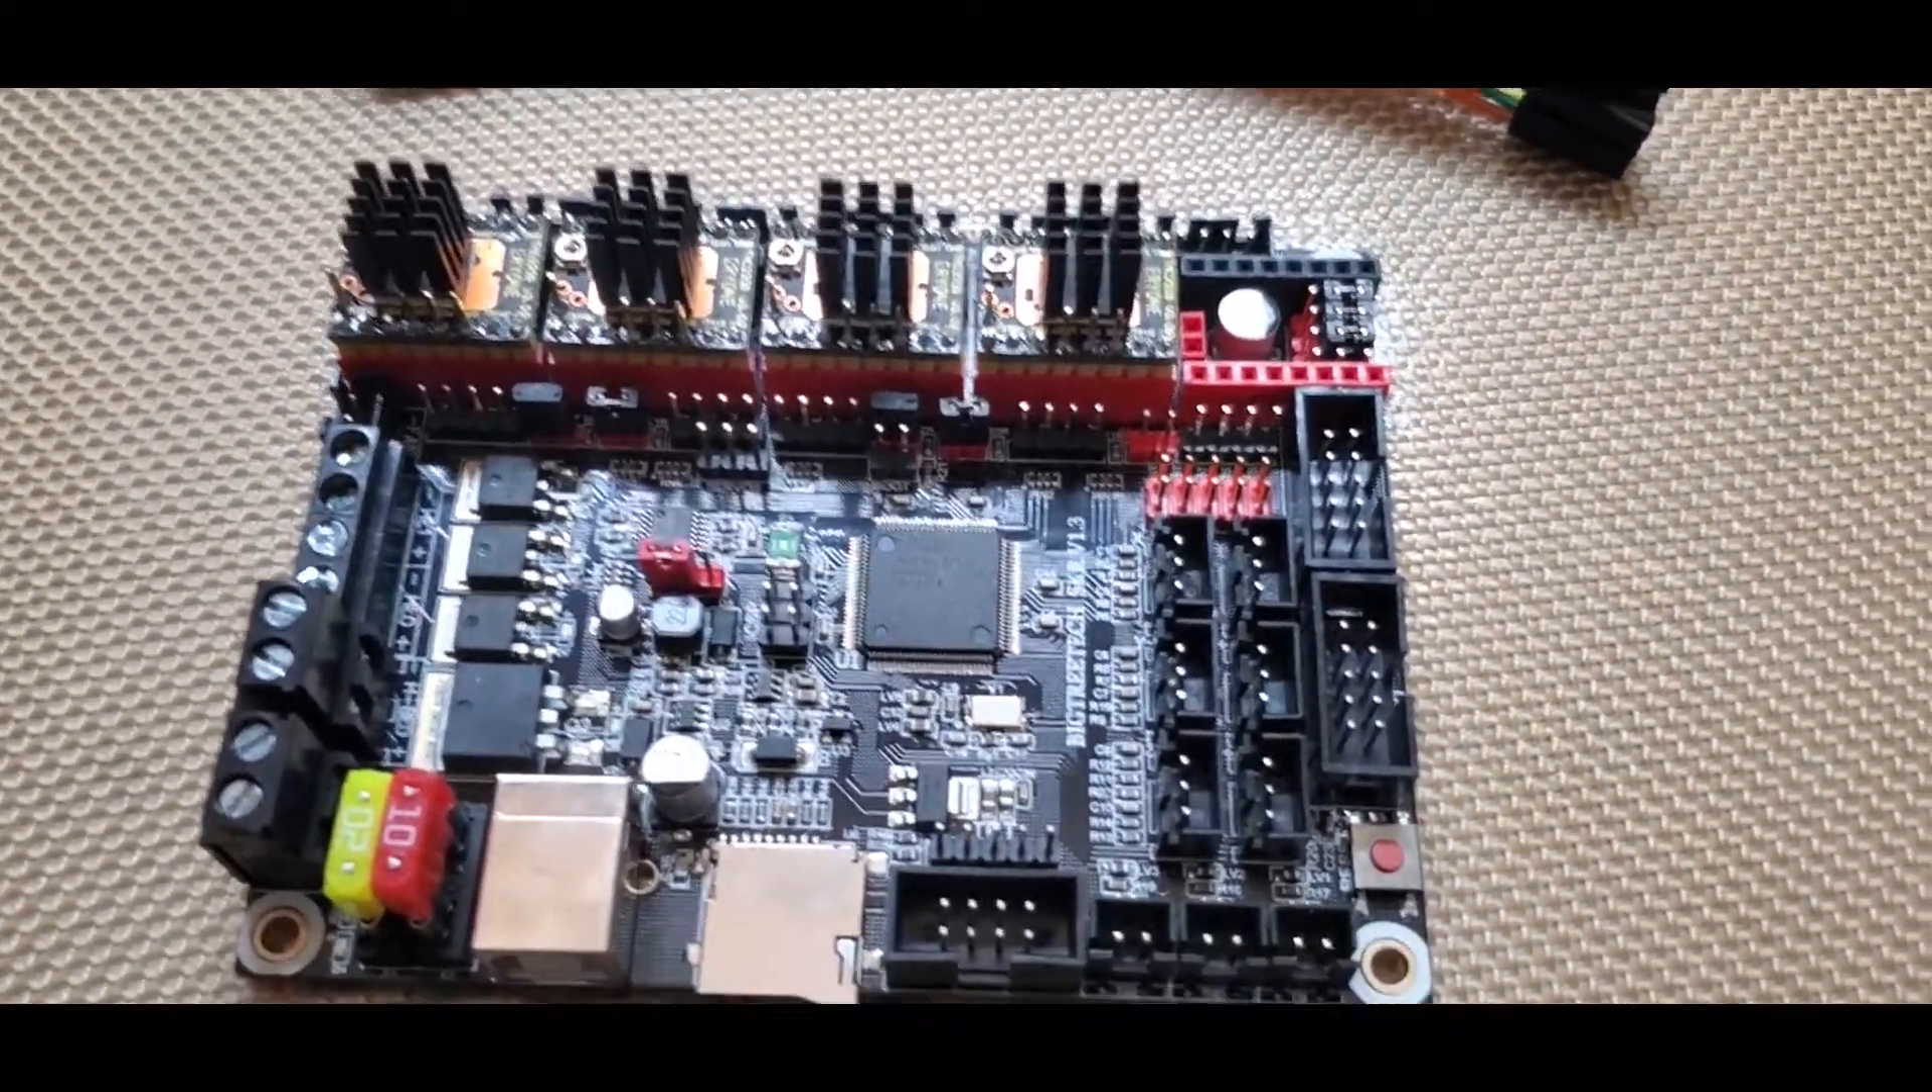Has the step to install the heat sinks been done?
Yes.